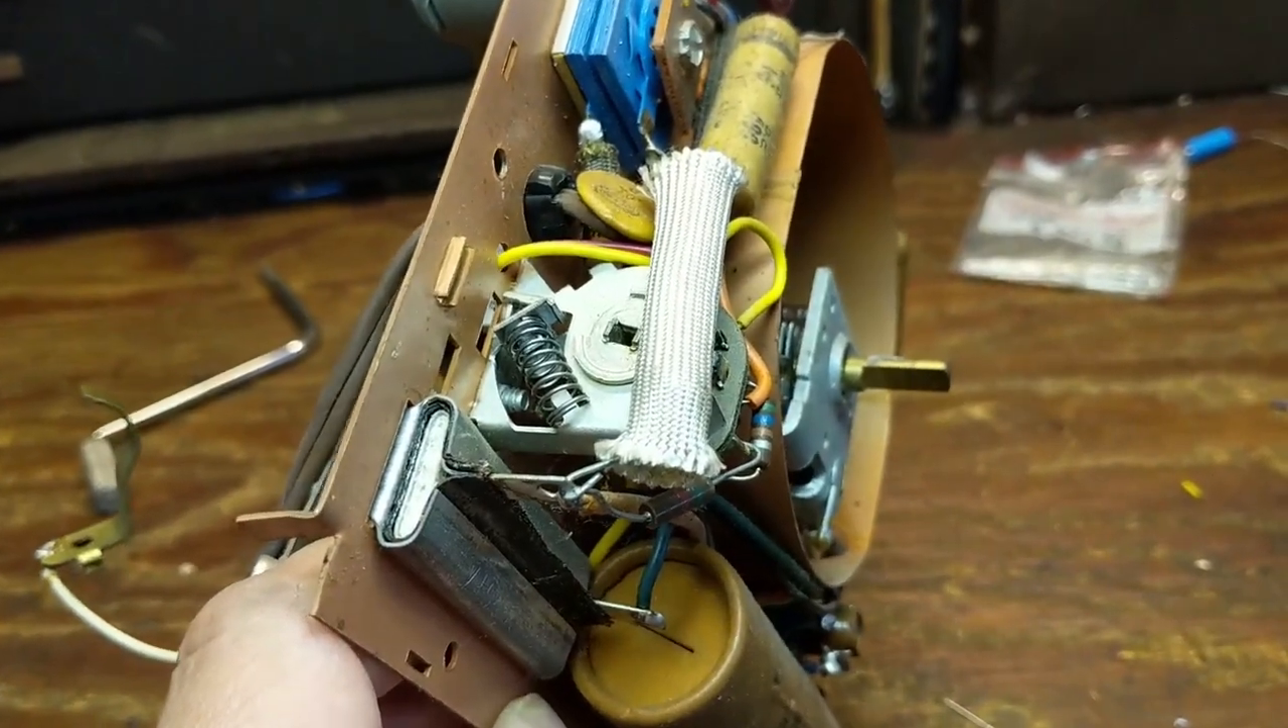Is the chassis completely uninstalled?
Yes.